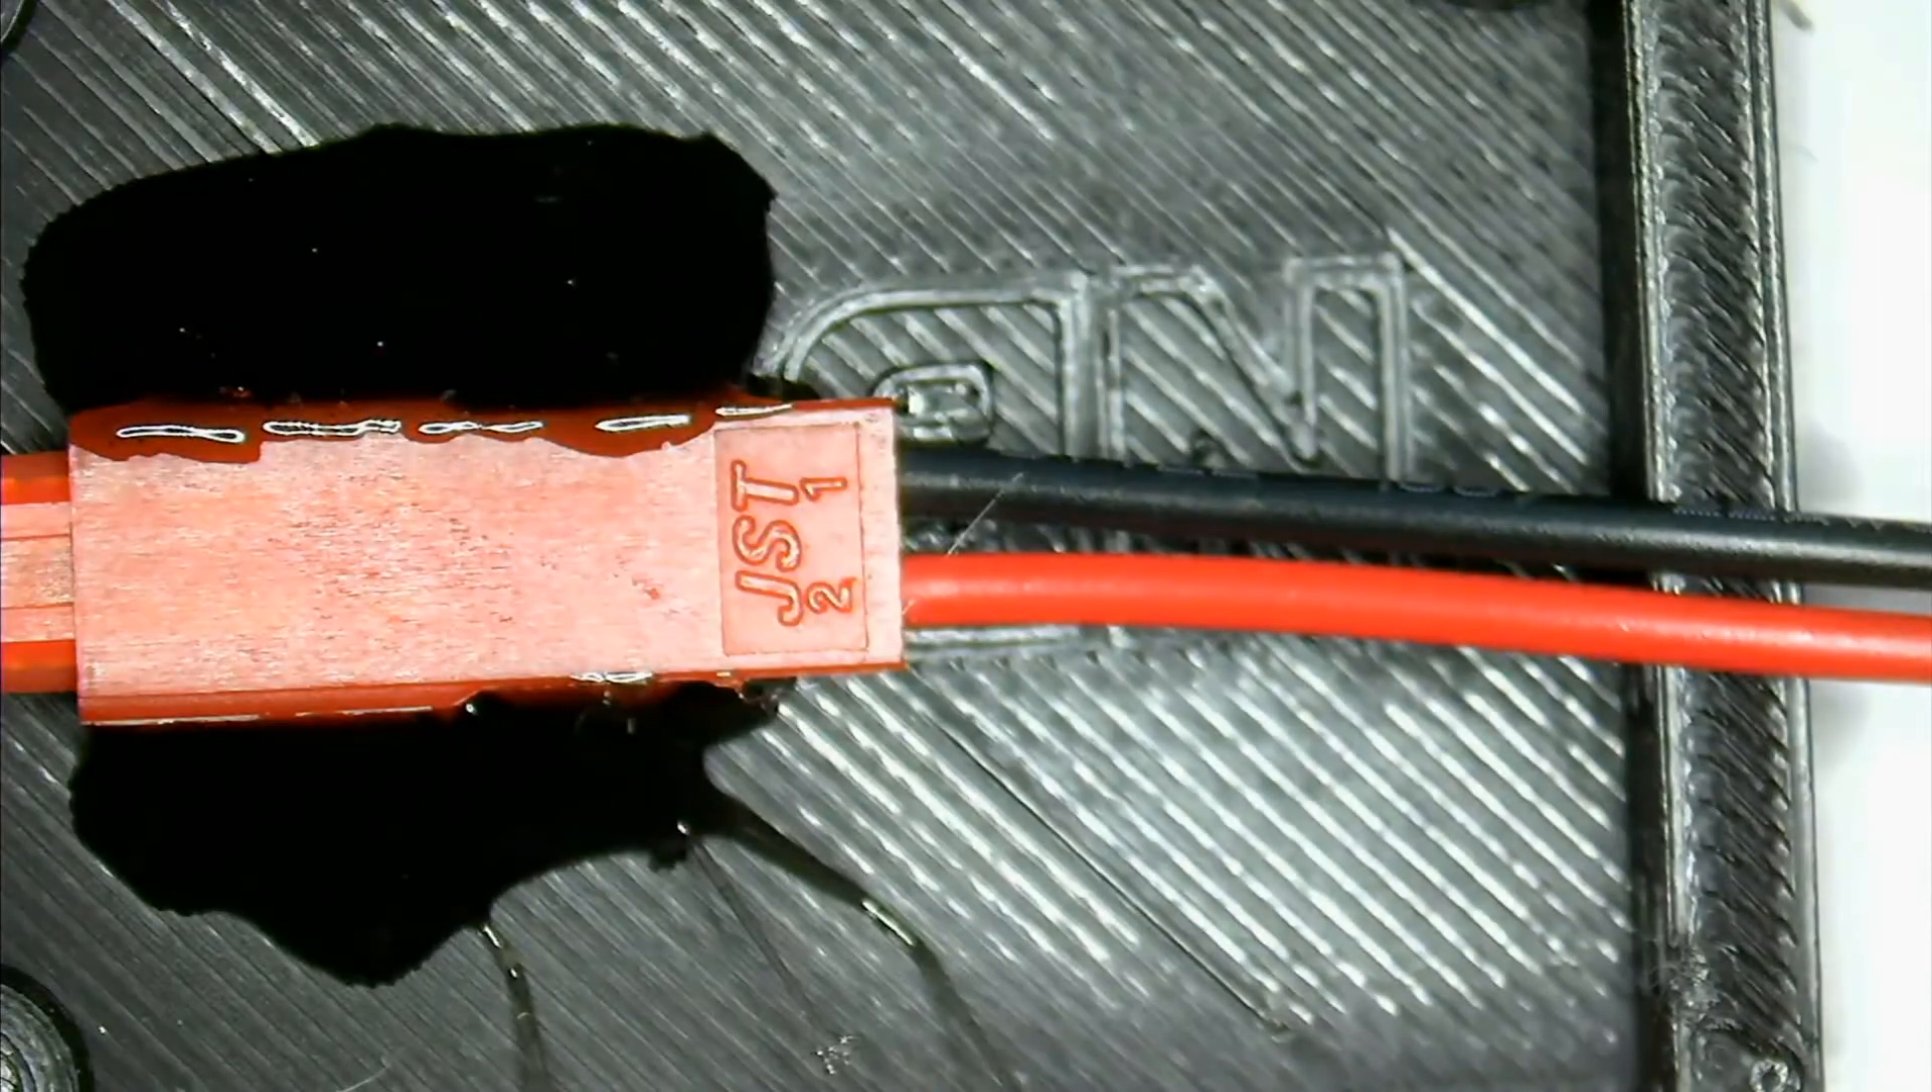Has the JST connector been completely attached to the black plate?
Yes.